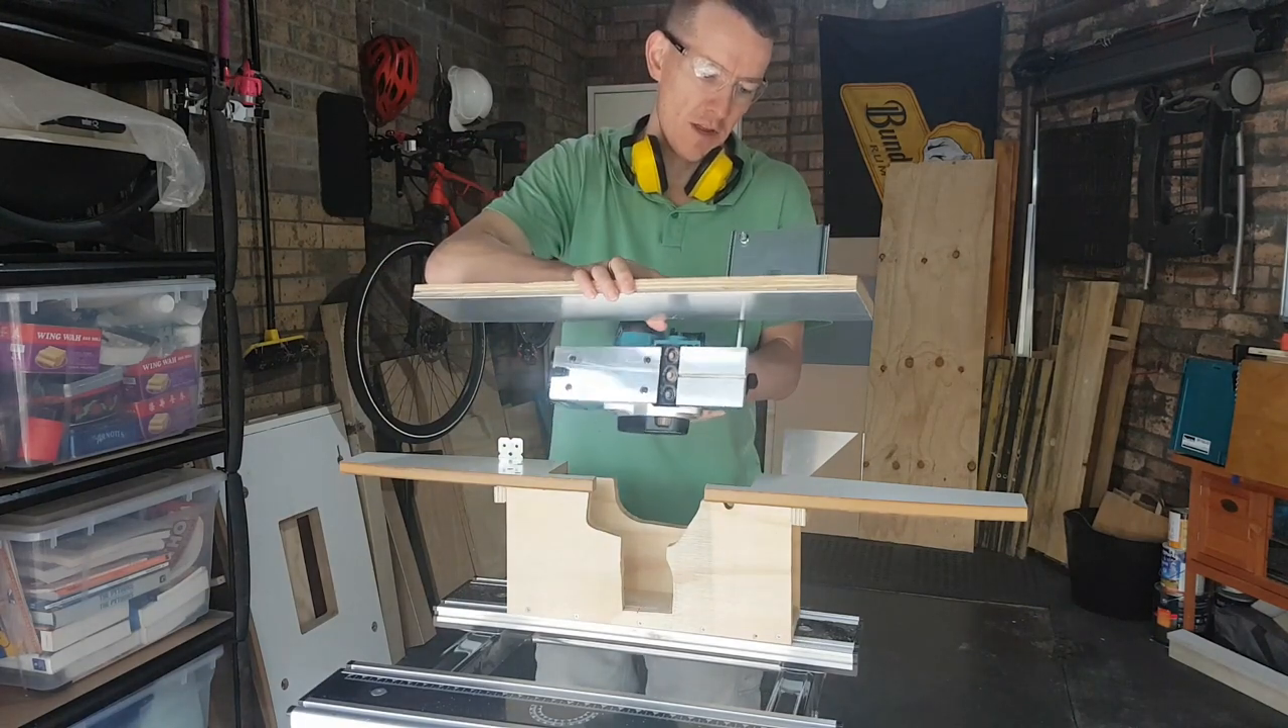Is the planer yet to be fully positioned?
Yes.